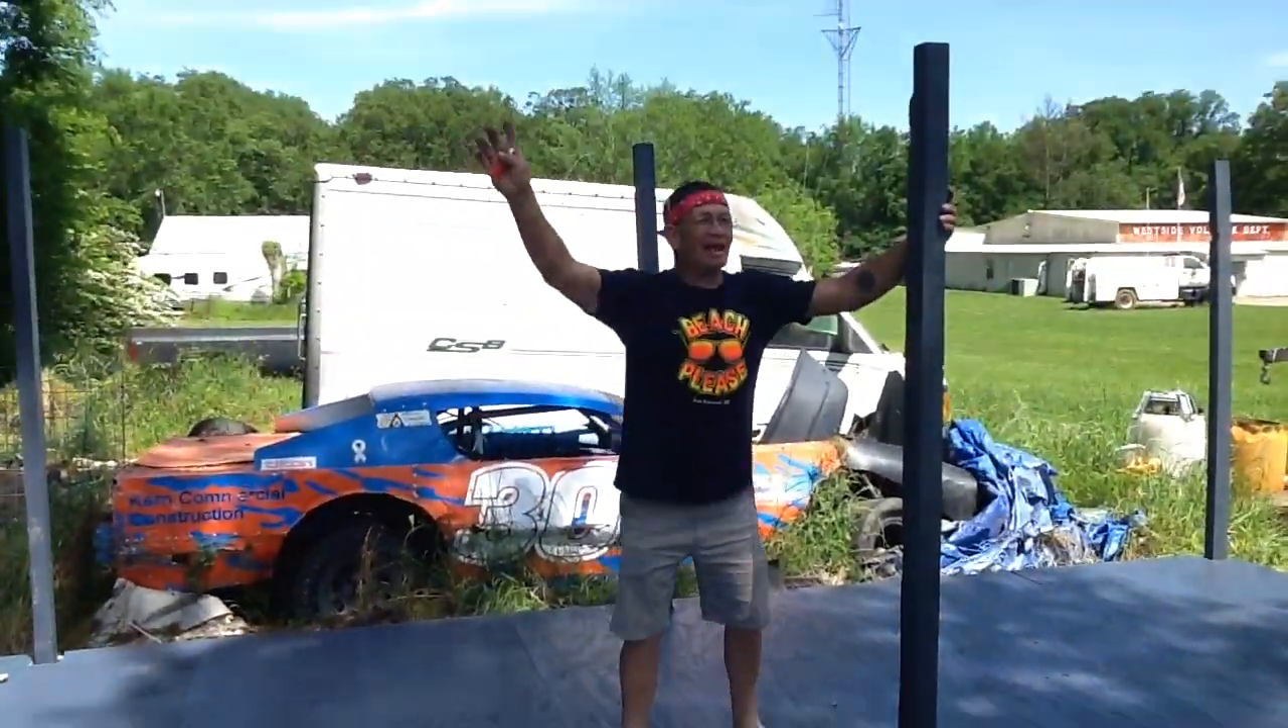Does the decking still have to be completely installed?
No.